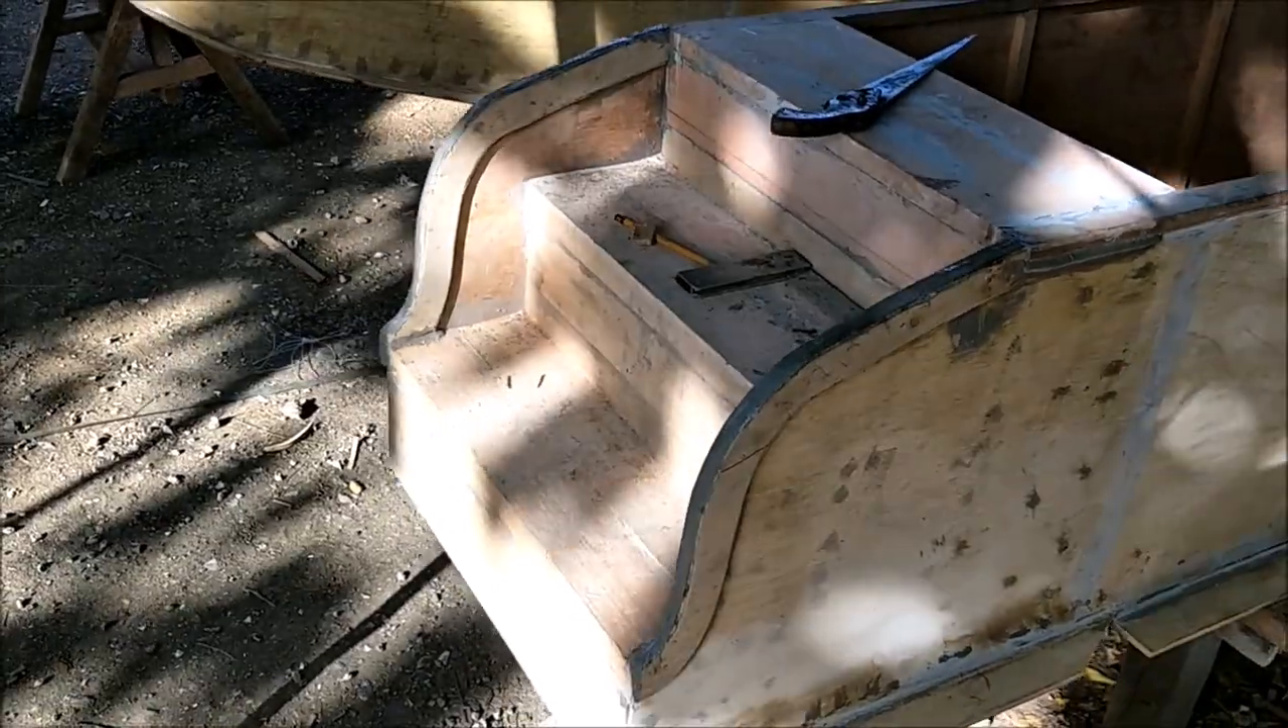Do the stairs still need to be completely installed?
No.